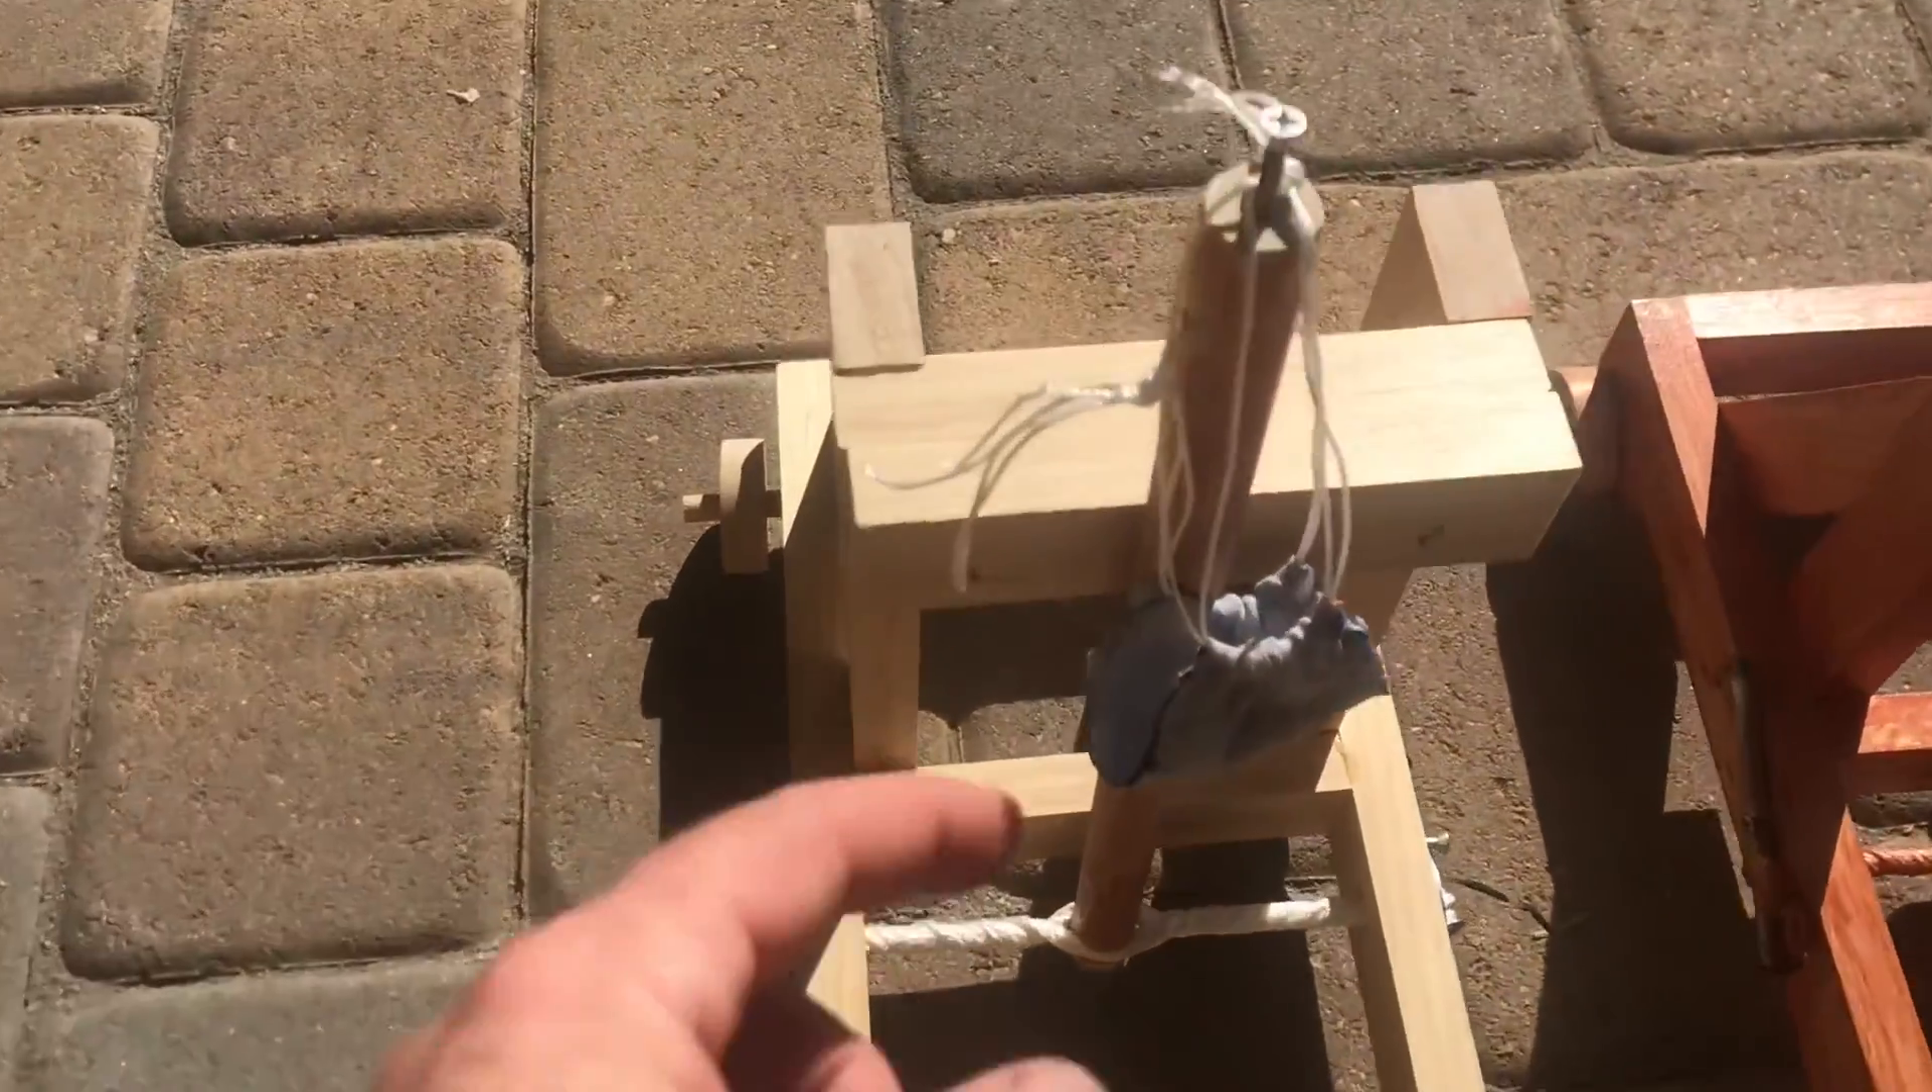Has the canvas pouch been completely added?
Yes.